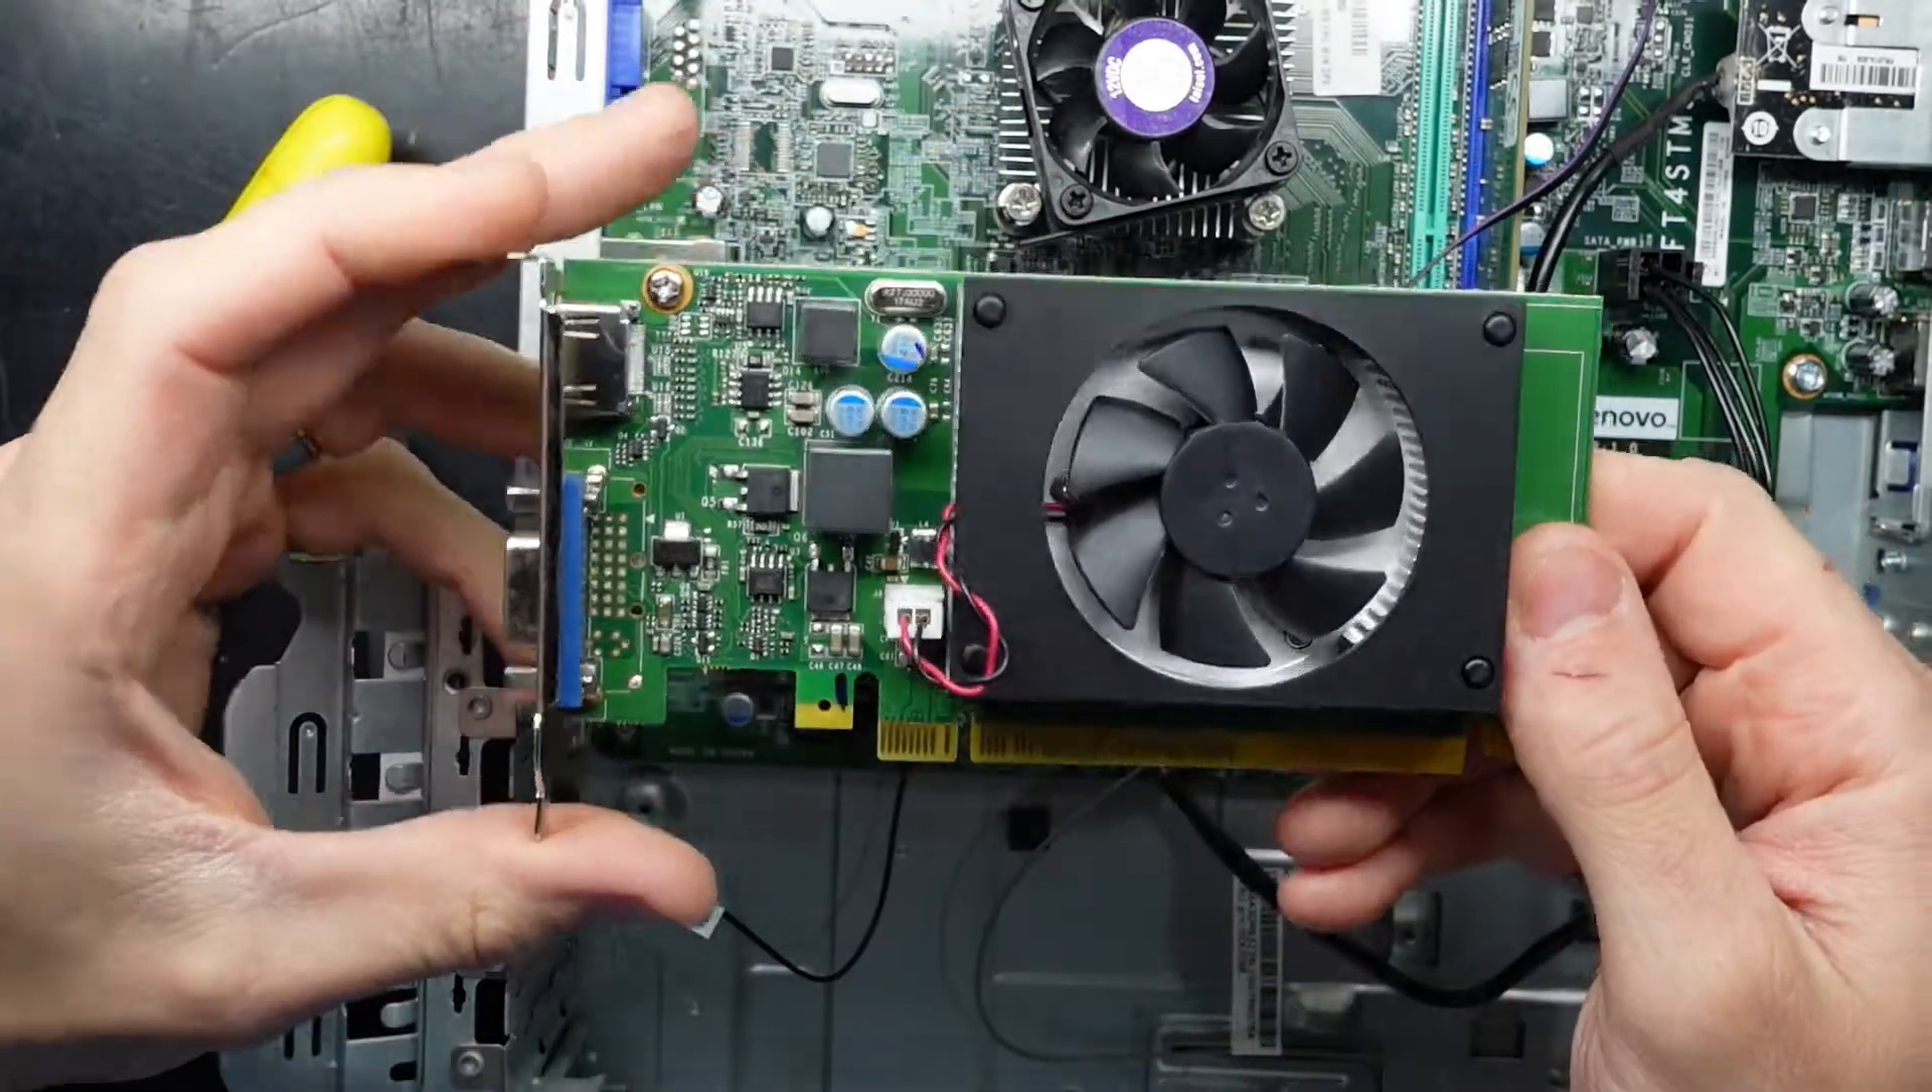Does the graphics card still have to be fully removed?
No.